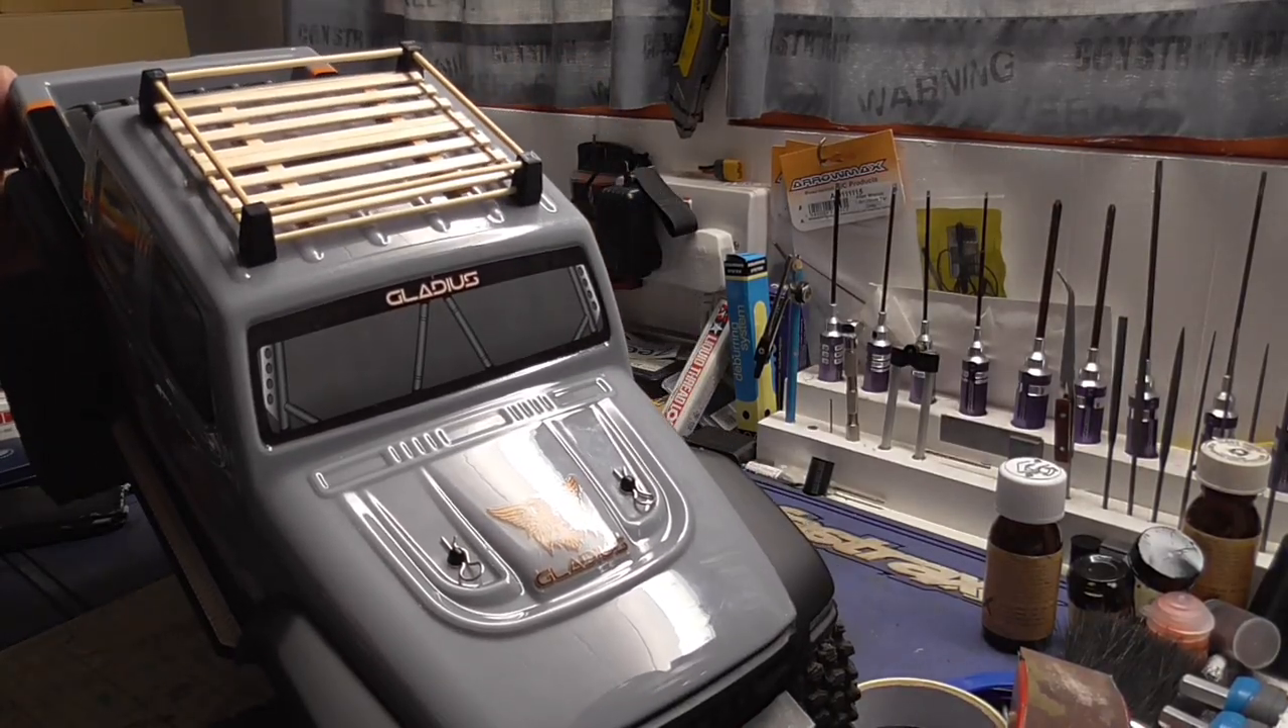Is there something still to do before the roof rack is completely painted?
Yes.